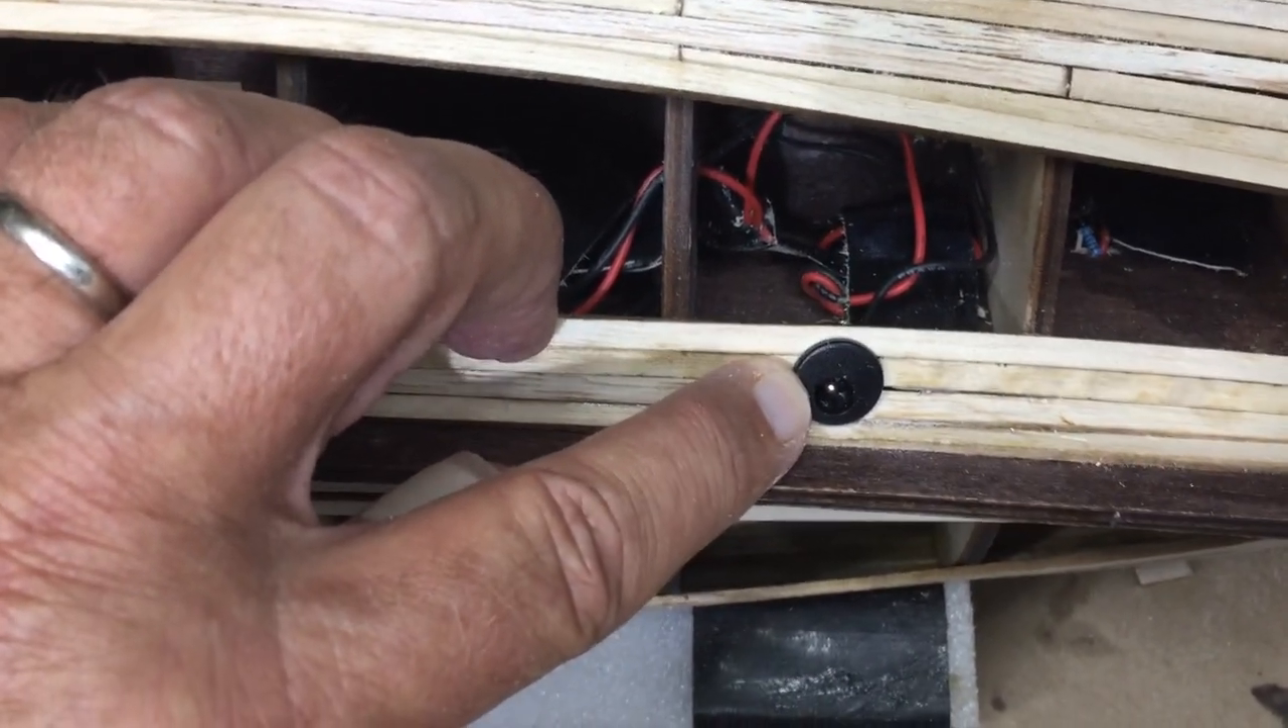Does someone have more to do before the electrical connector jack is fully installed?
No.